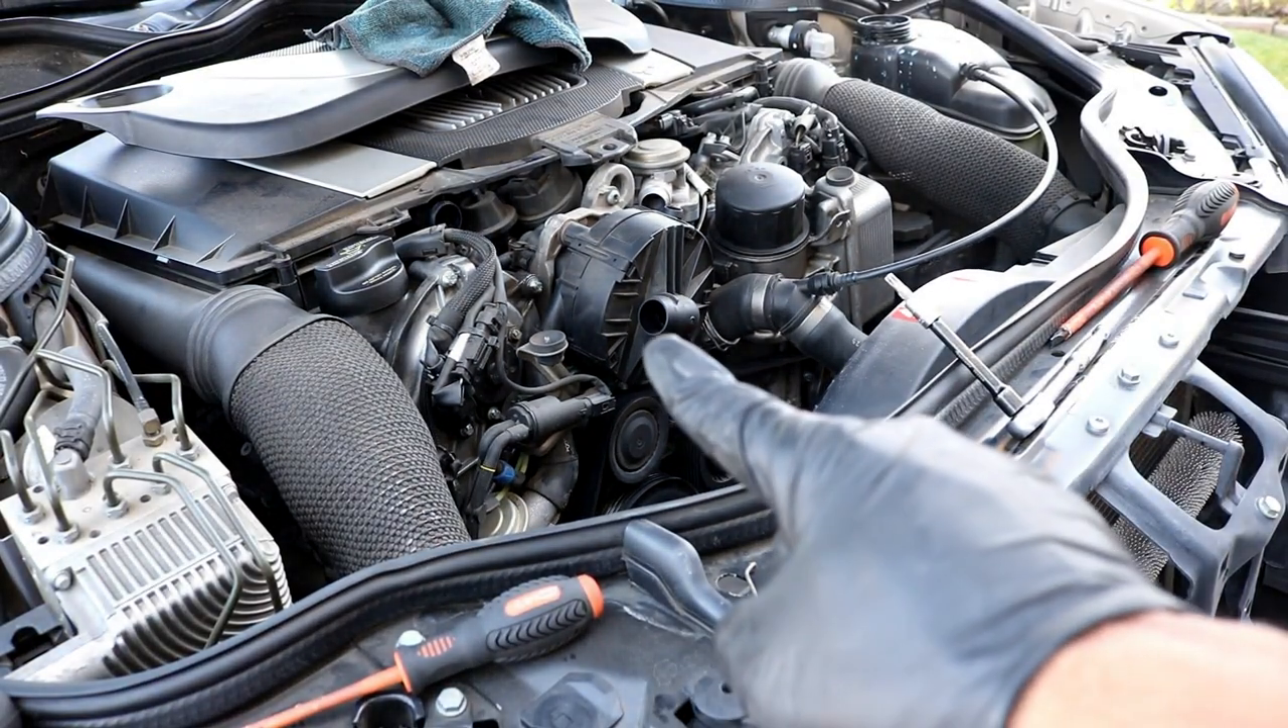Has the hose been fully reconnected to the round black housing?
No.